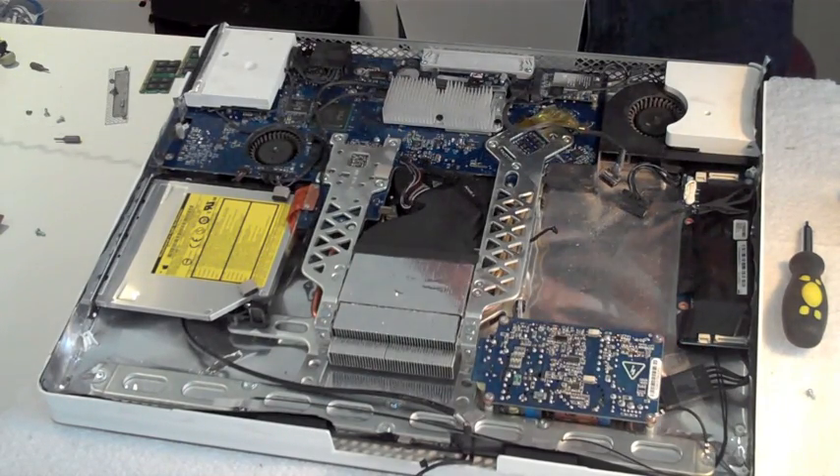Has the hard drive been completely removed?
Yes.